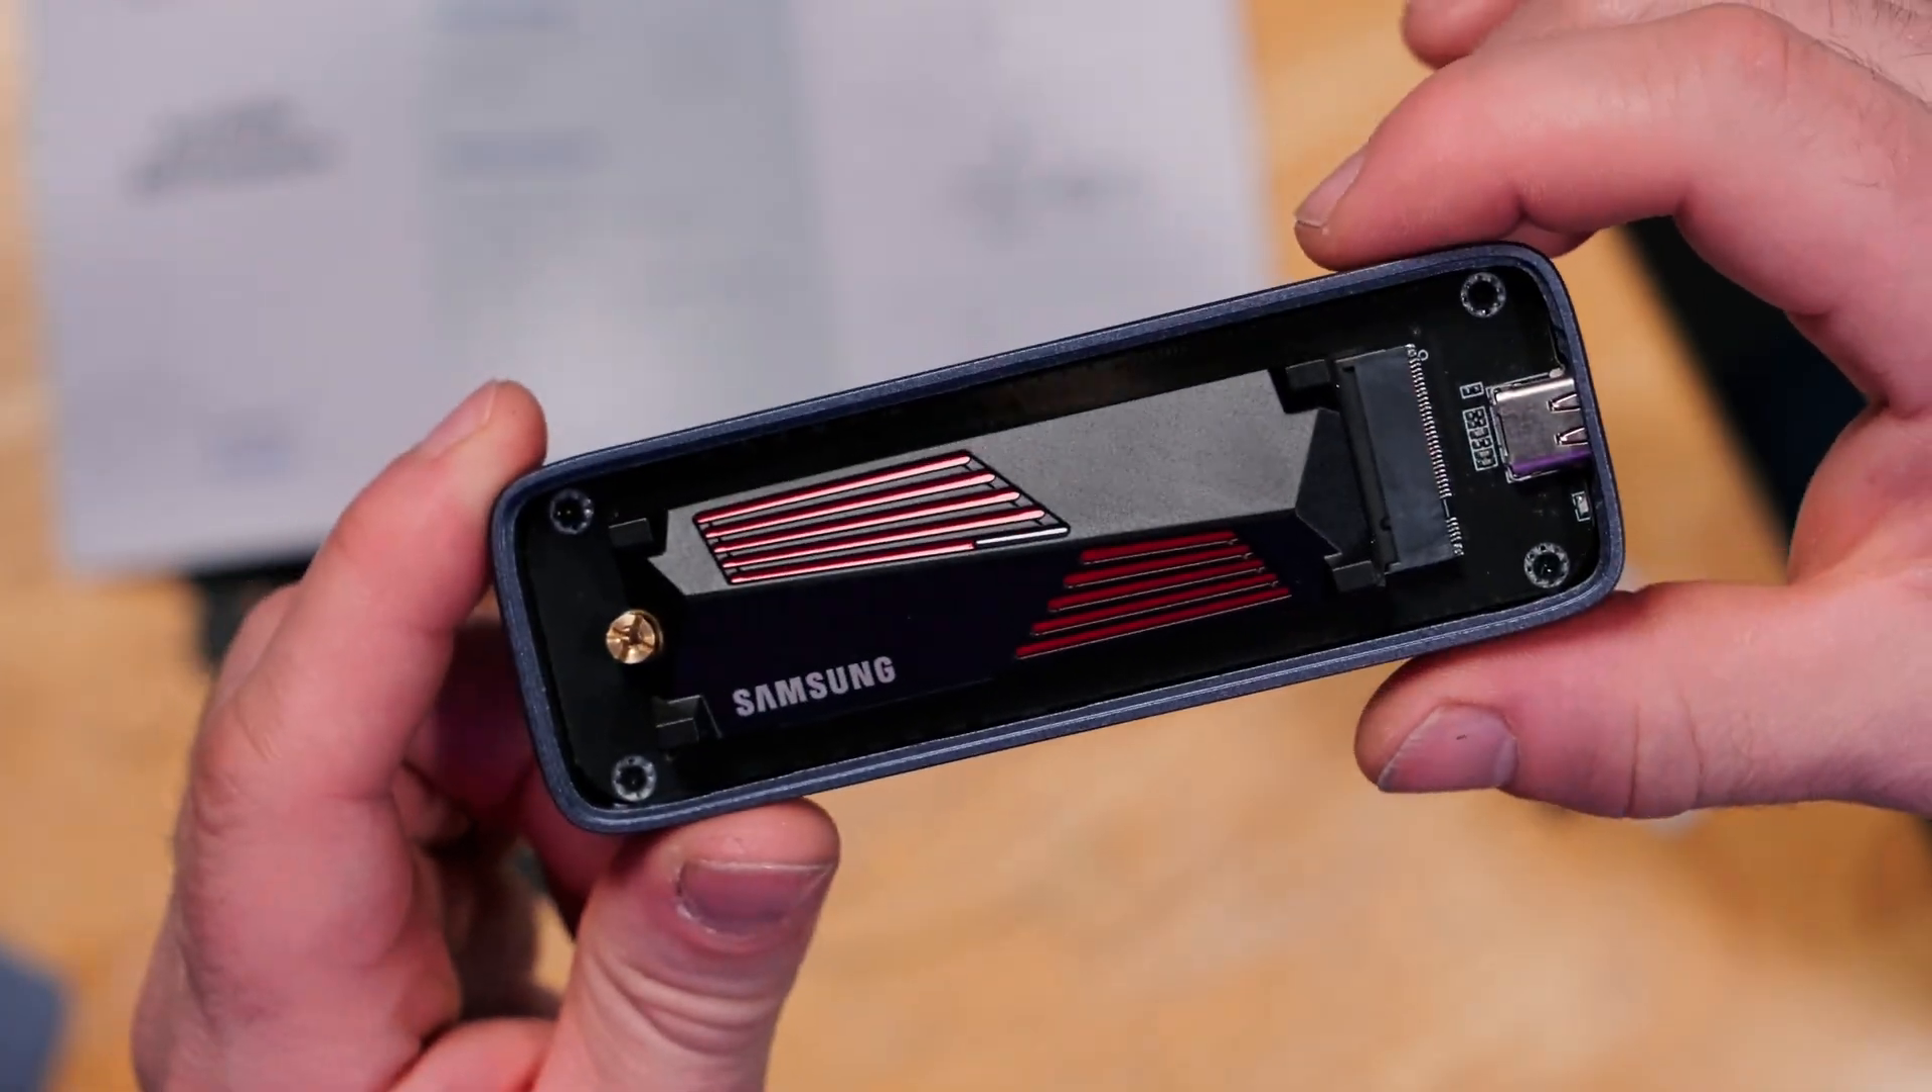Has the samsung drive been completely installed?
Yes.